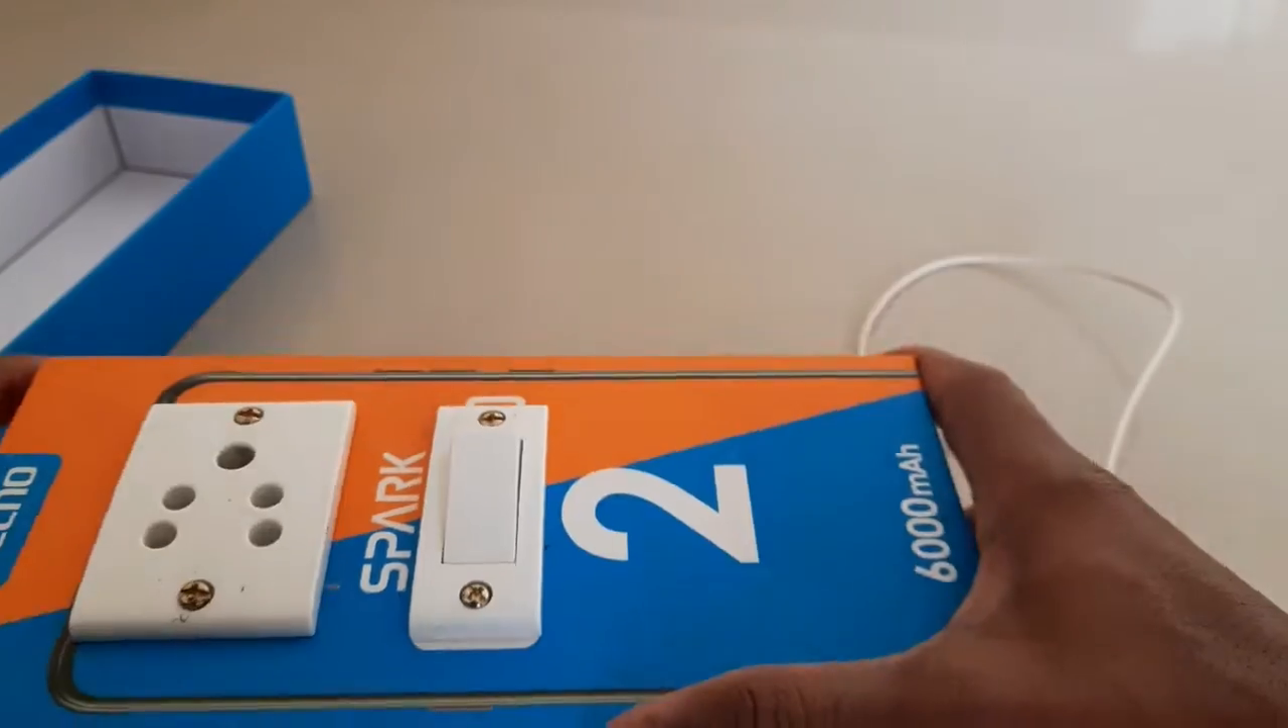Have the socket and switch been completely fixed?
Yes.